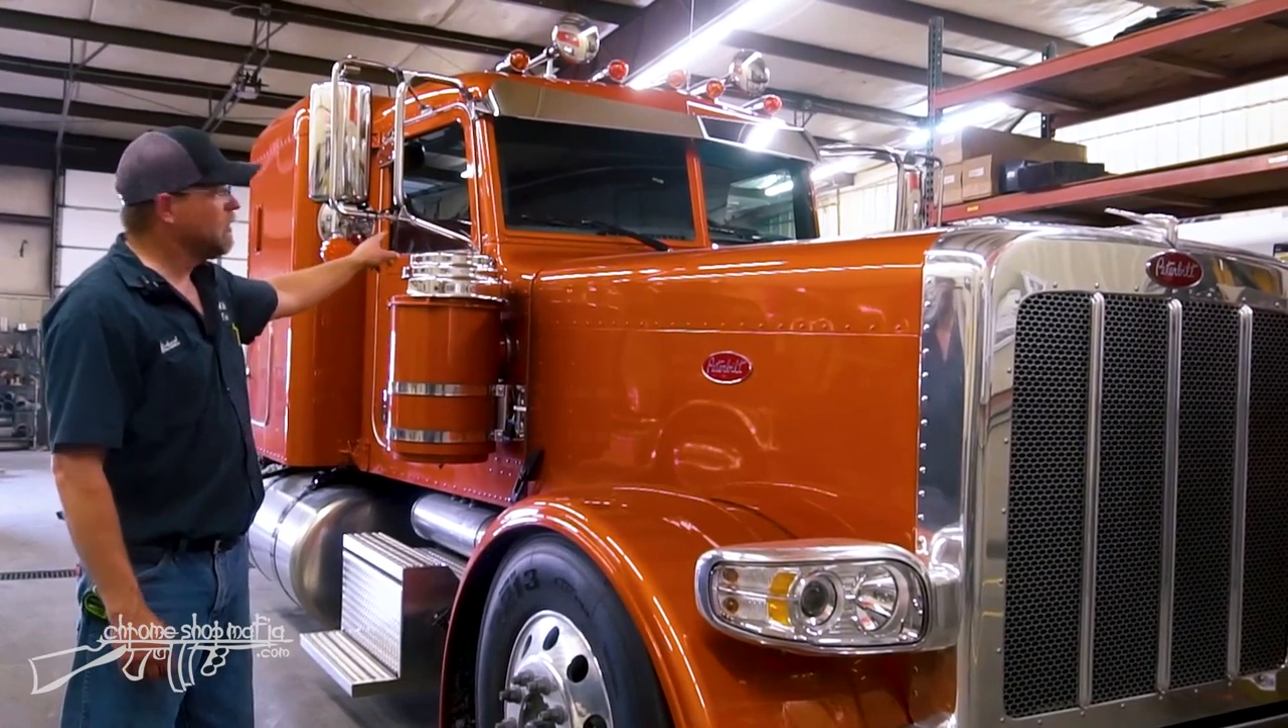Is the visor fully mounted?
Yes.